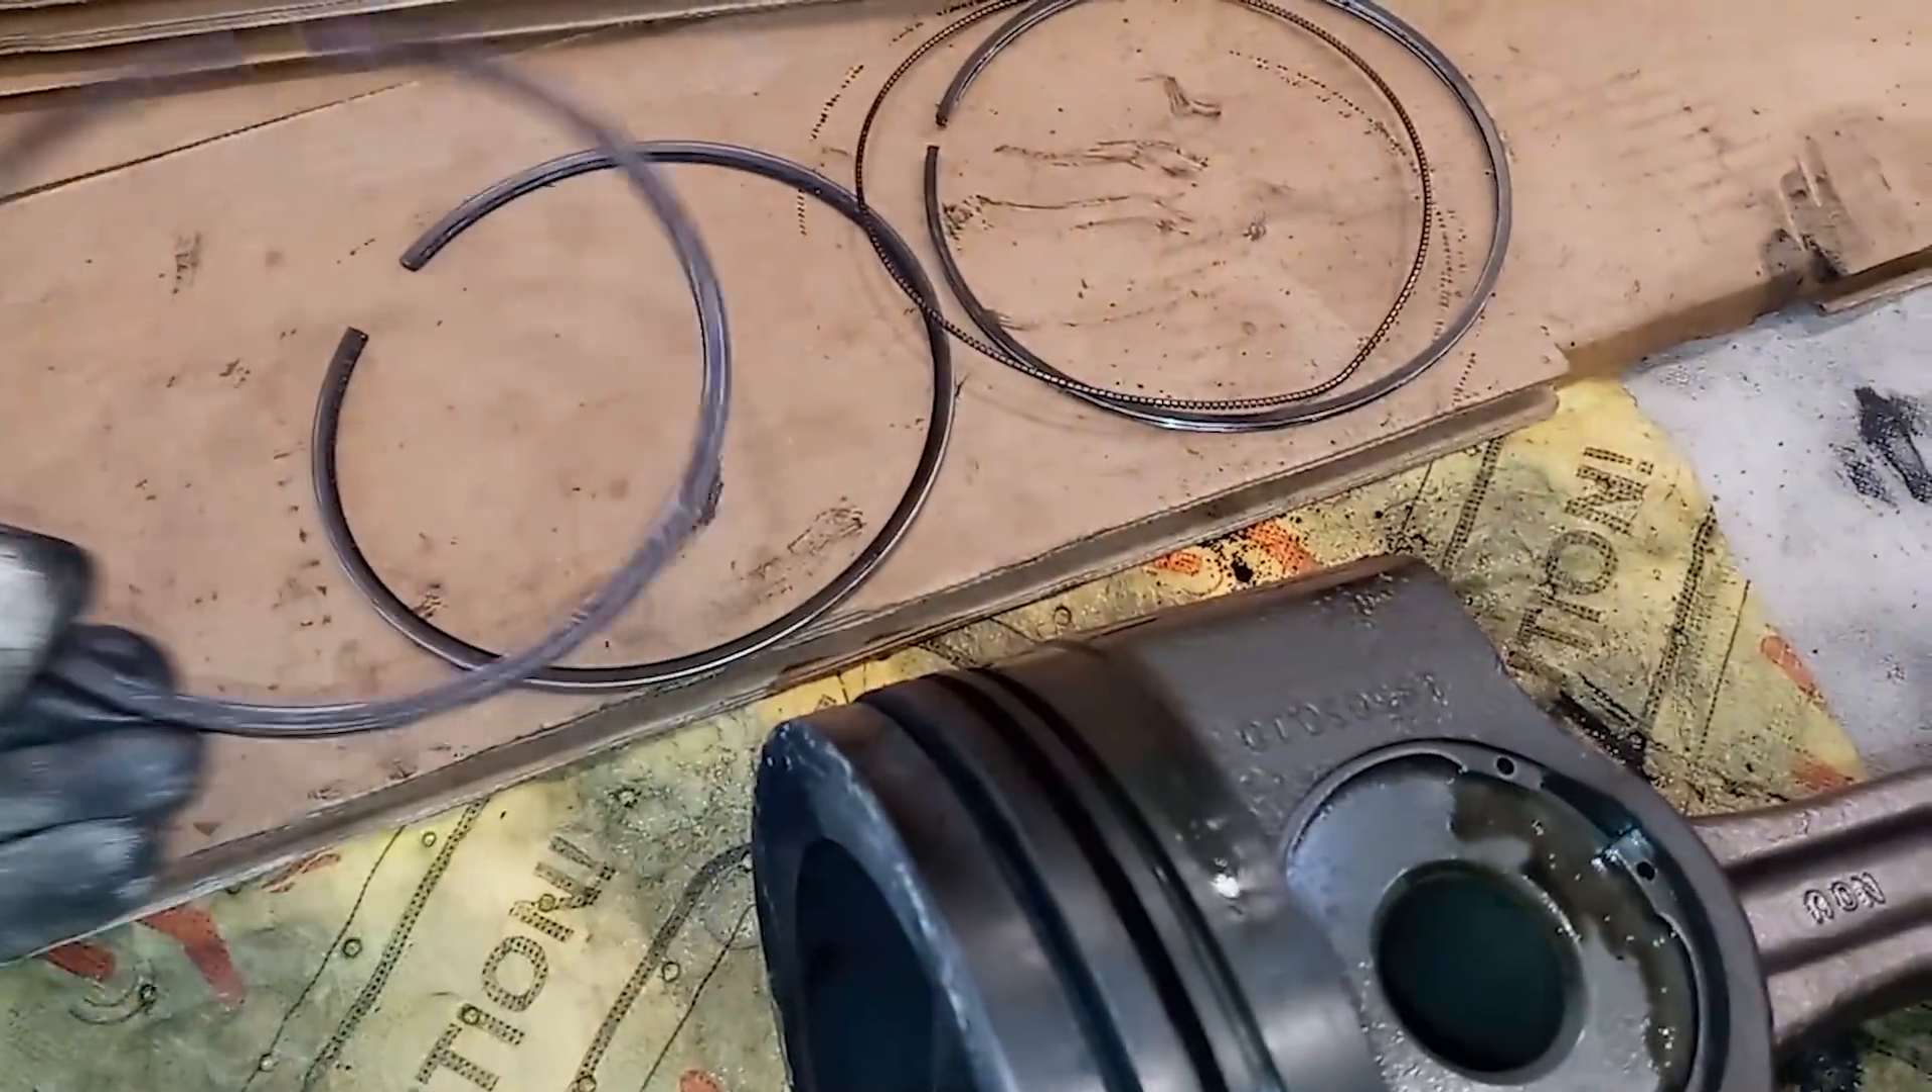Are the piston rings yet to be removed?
No.